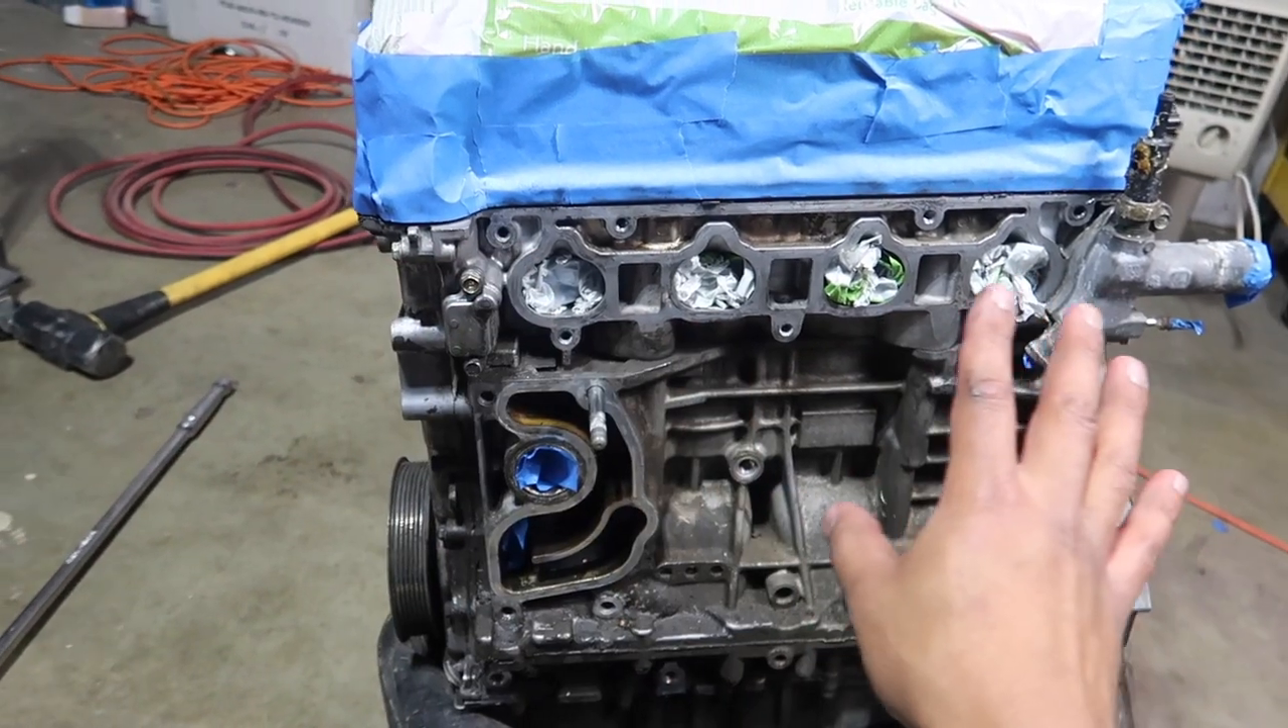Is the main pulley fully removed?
No.